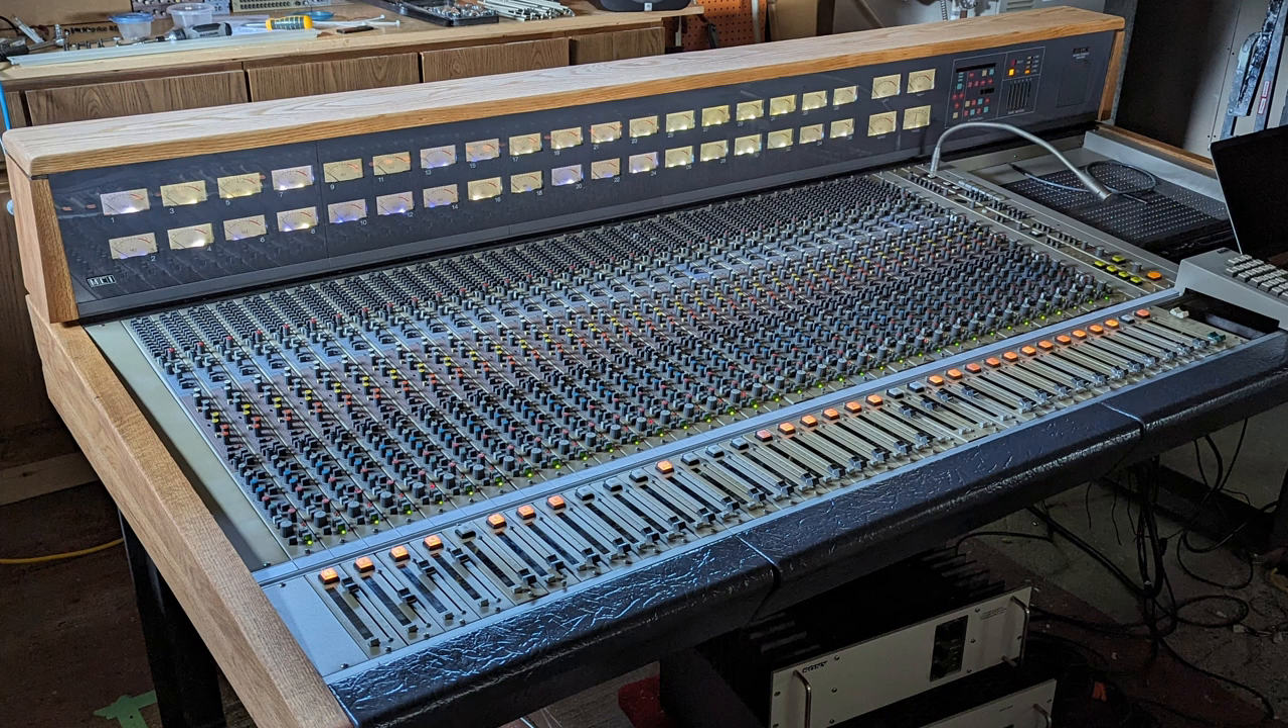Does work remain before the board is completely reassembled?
No.